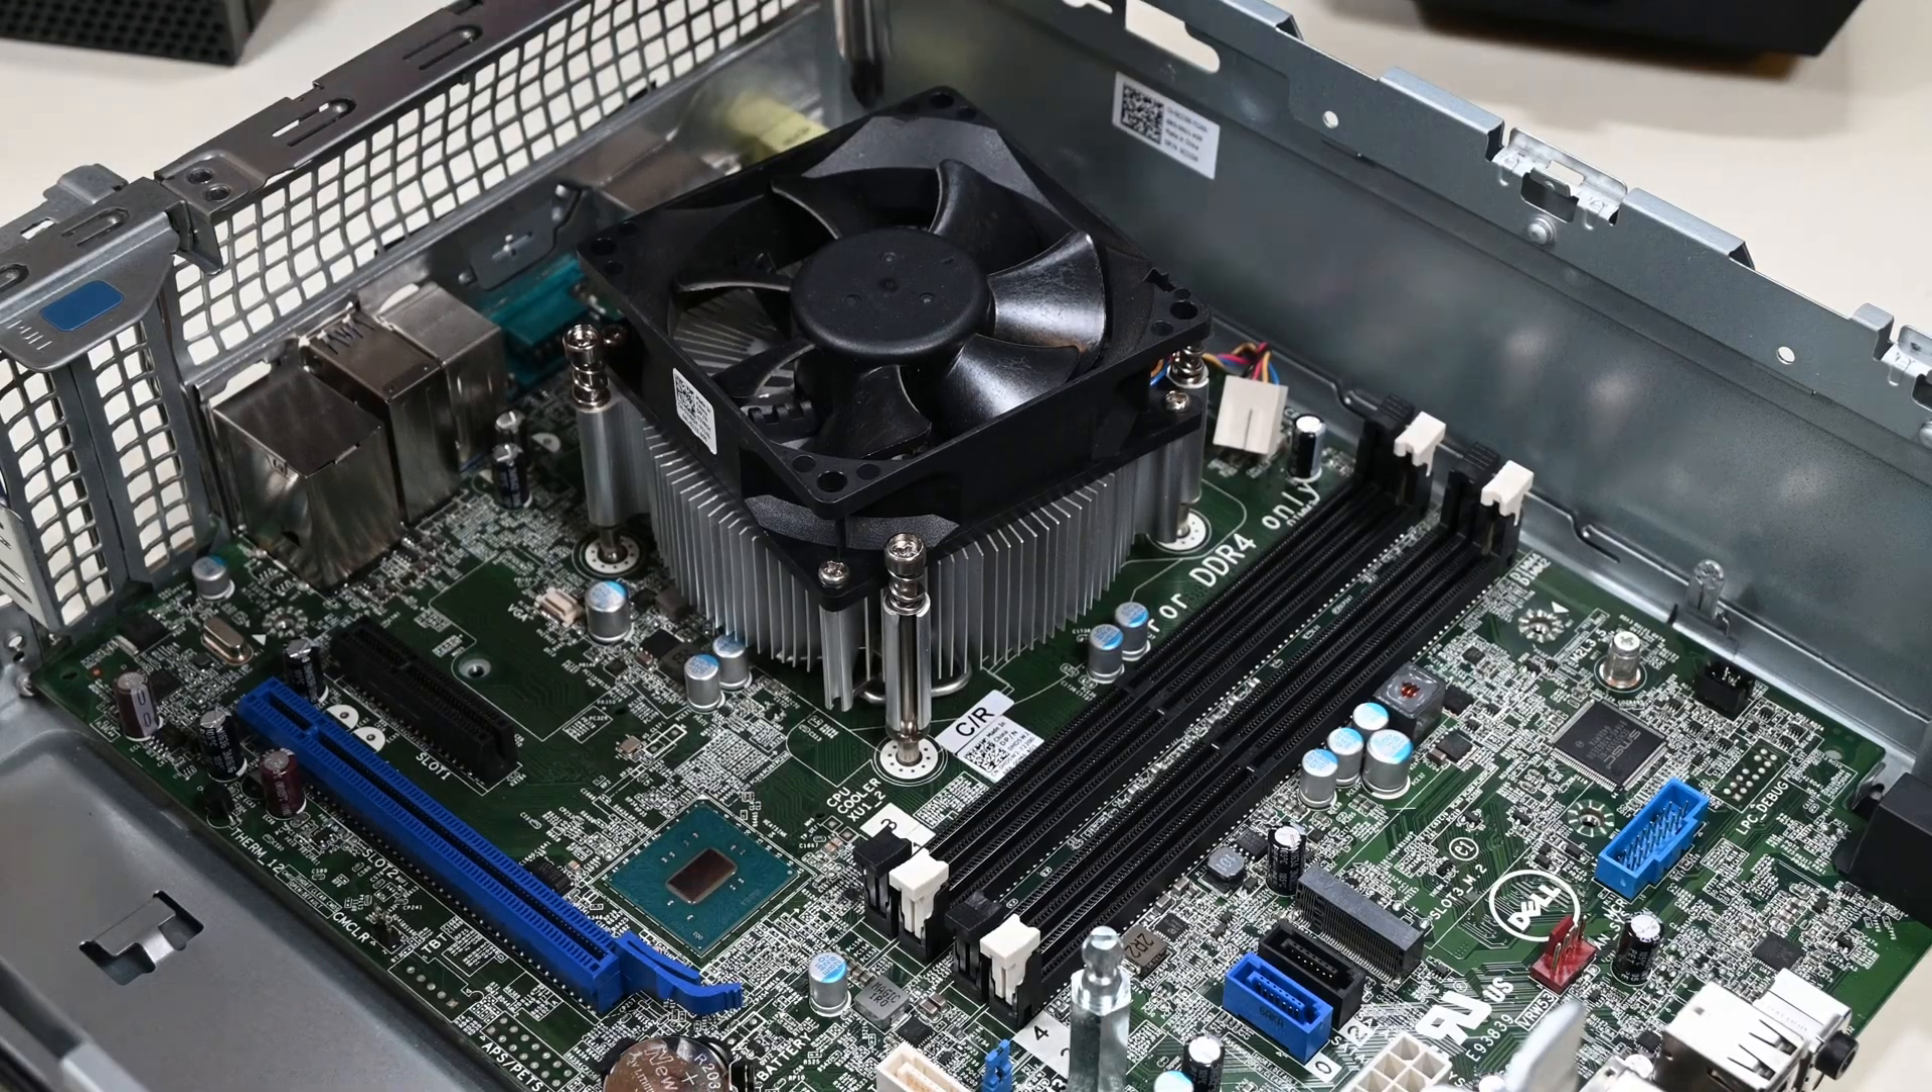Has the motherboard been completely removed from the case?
No.